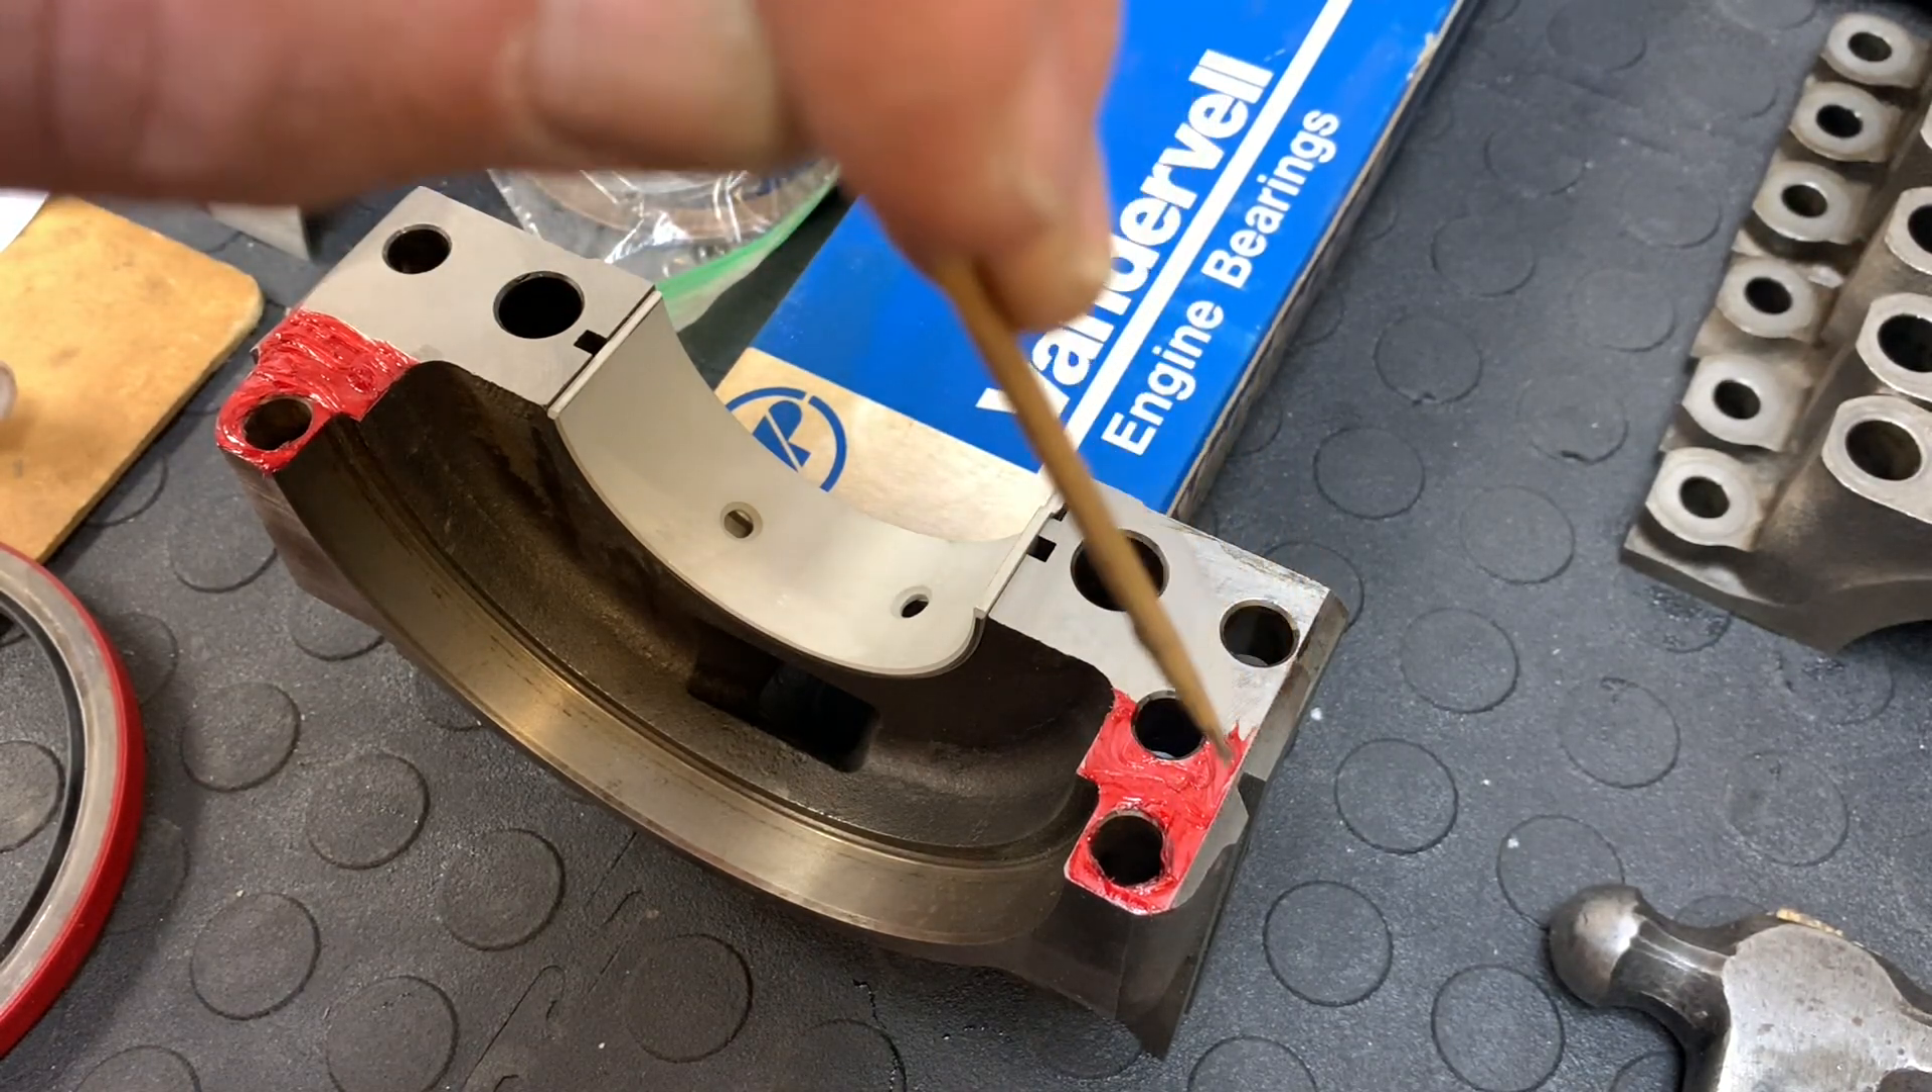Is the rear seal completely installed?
No.